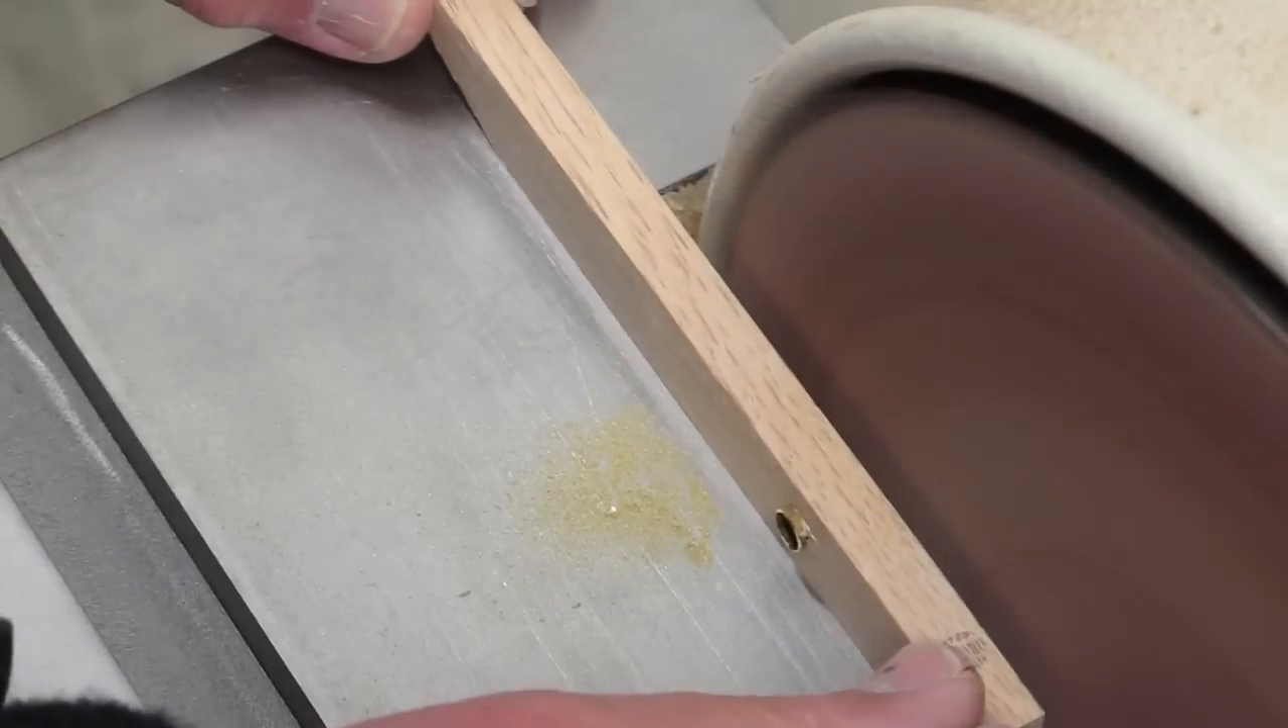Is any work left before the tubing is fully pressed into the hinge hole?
No.